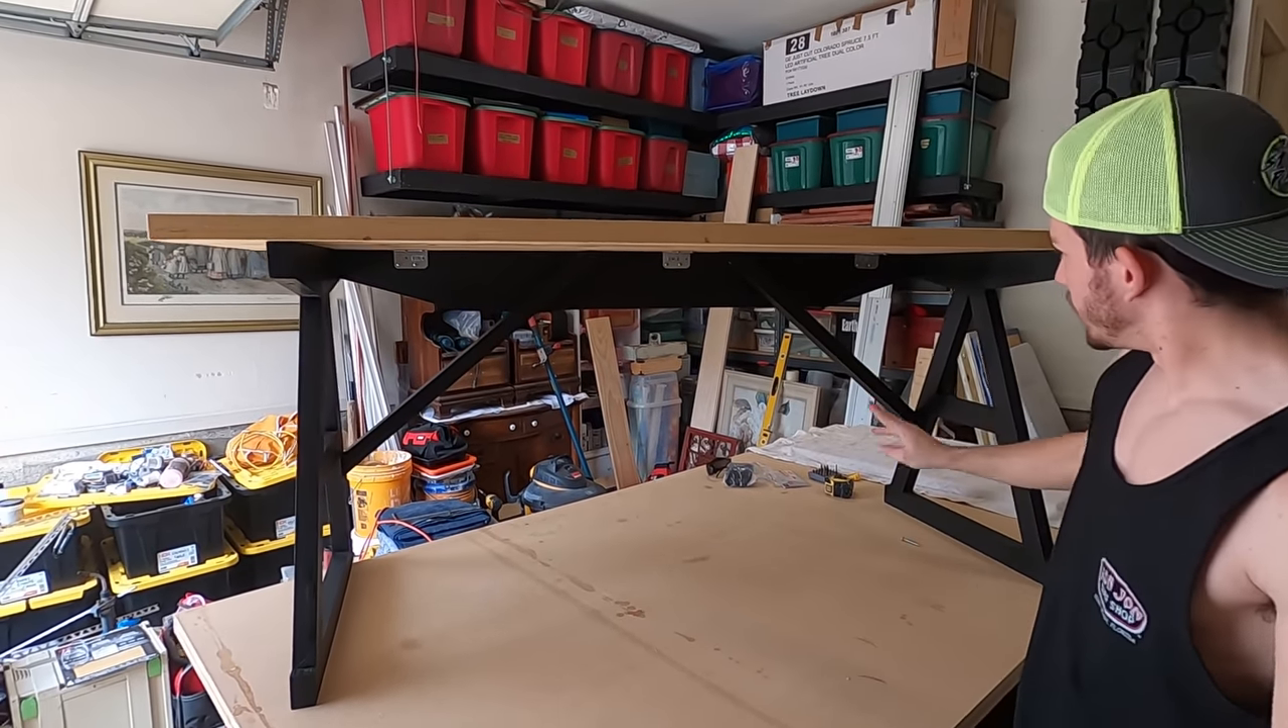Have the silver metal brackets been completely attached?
Yes.